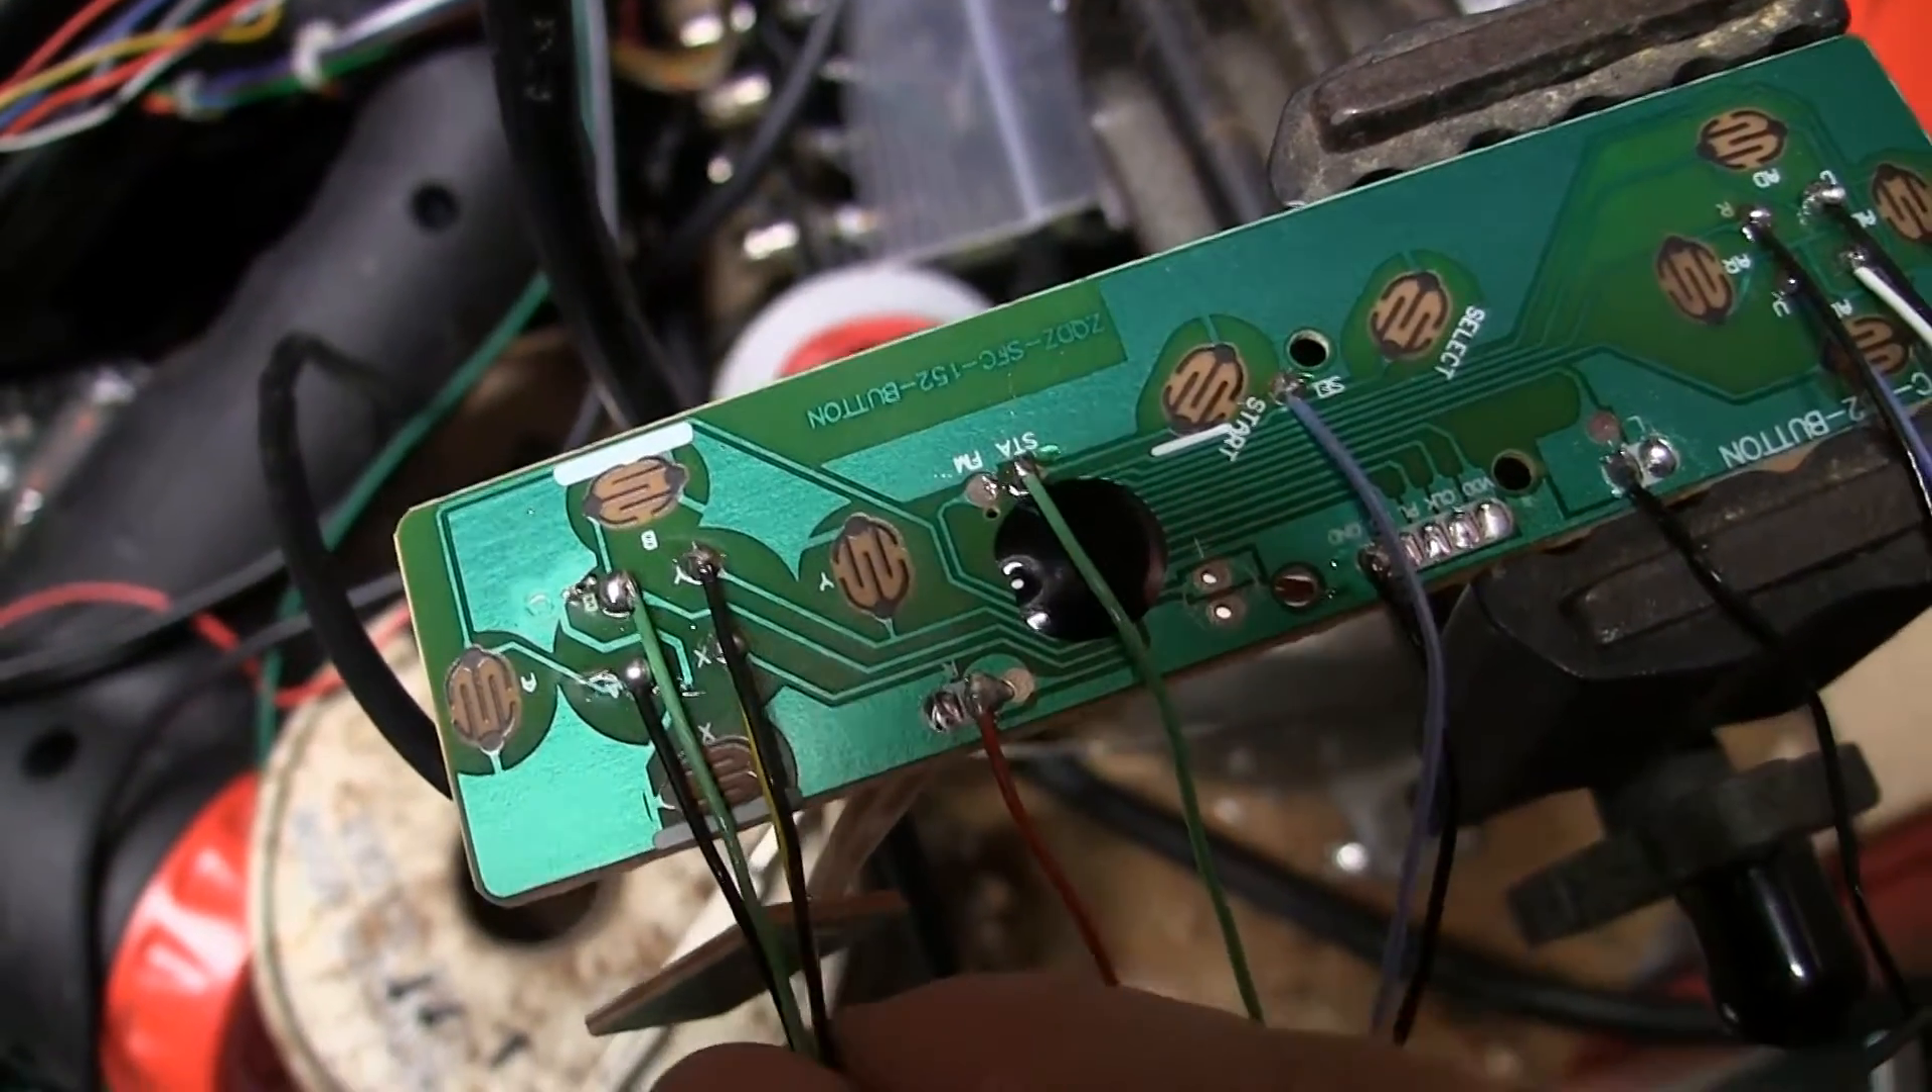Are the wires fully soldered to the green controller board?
Yes.